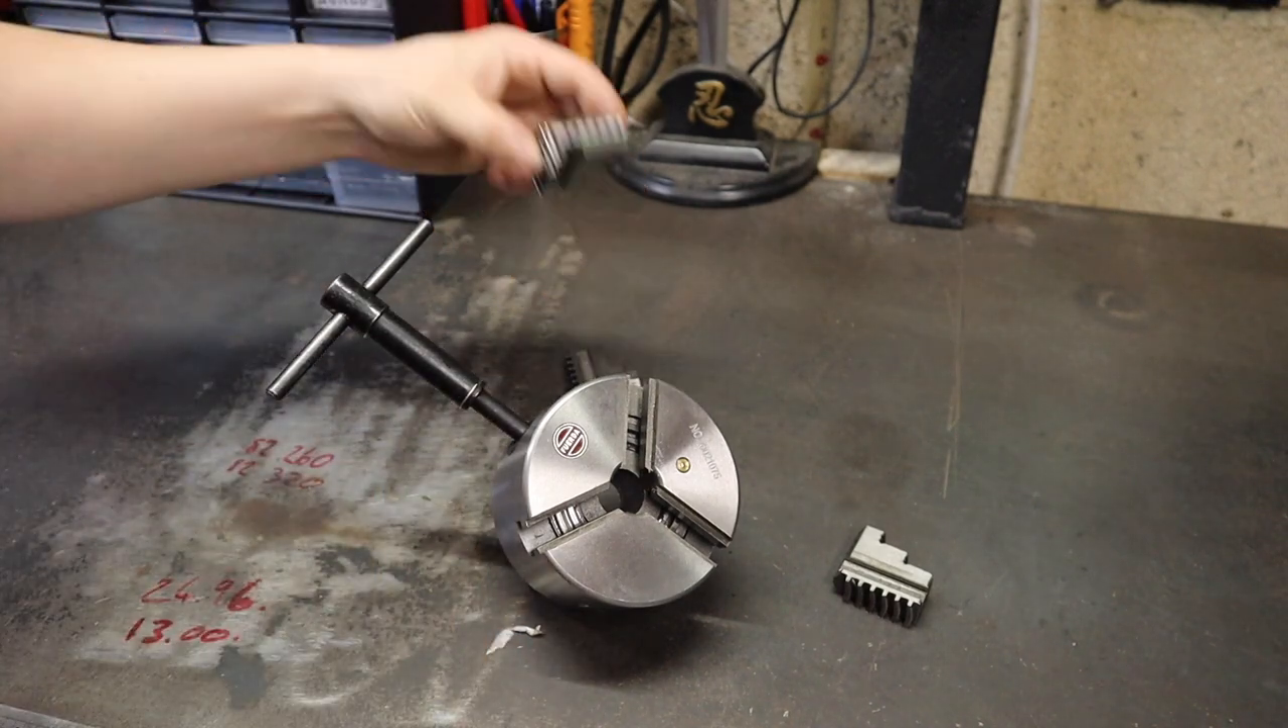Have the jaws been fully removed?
Yes.